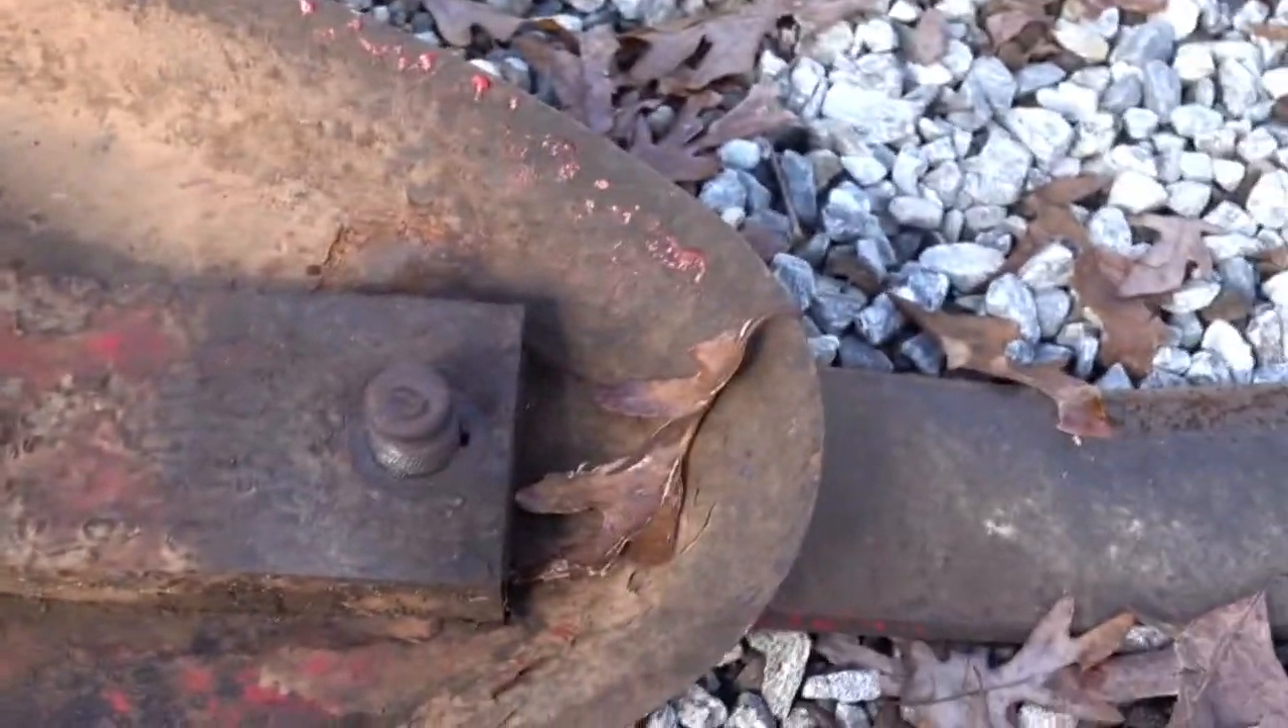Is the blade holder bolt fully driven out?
No.